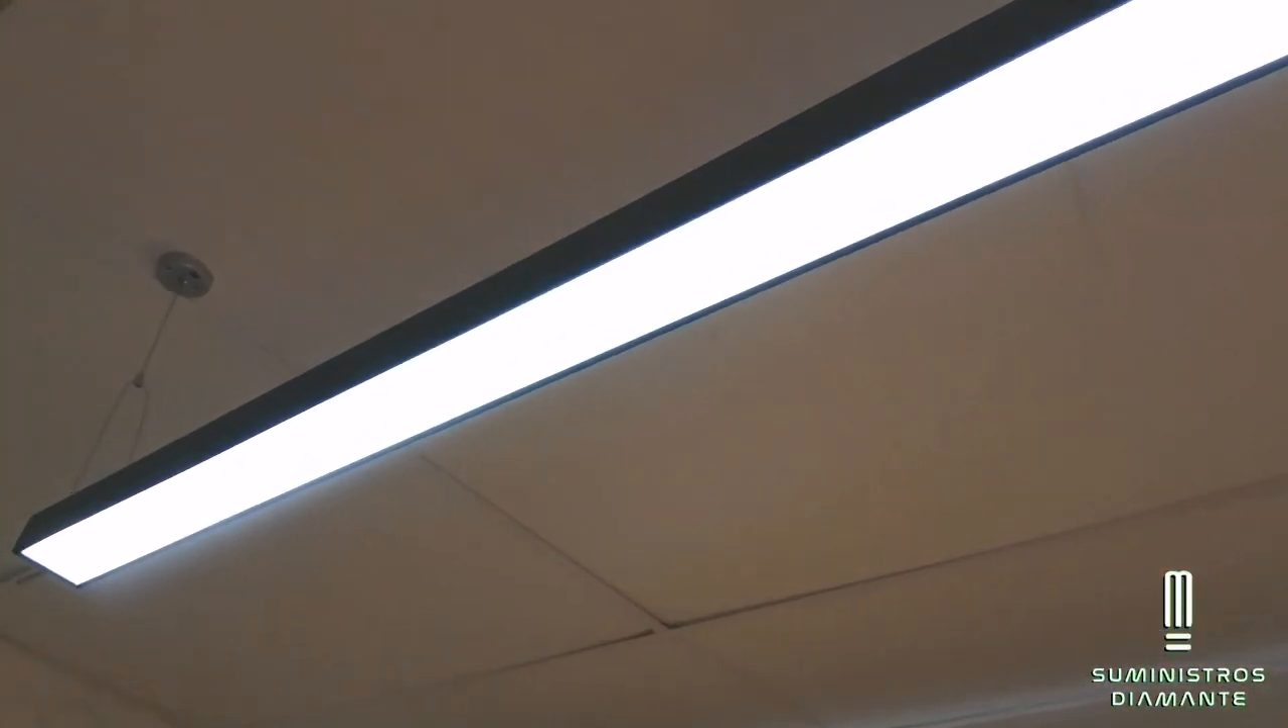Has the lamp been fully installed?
Yes.